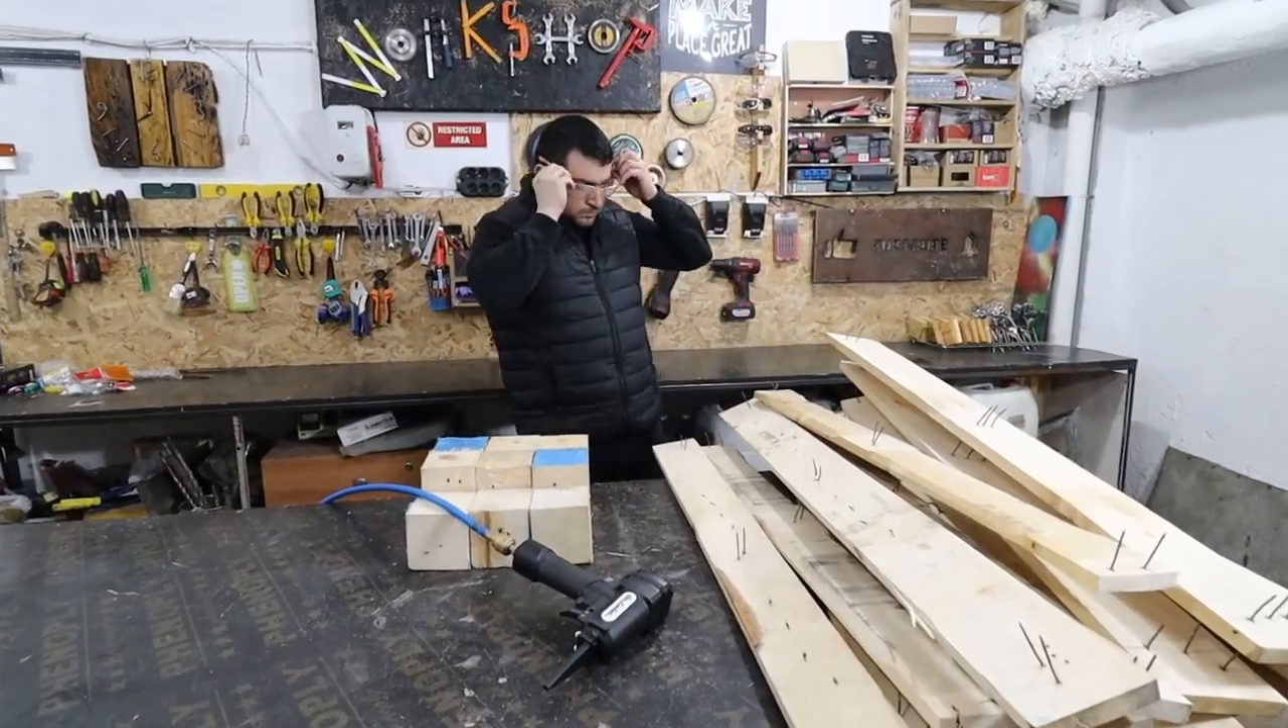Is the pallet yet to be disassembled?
No.